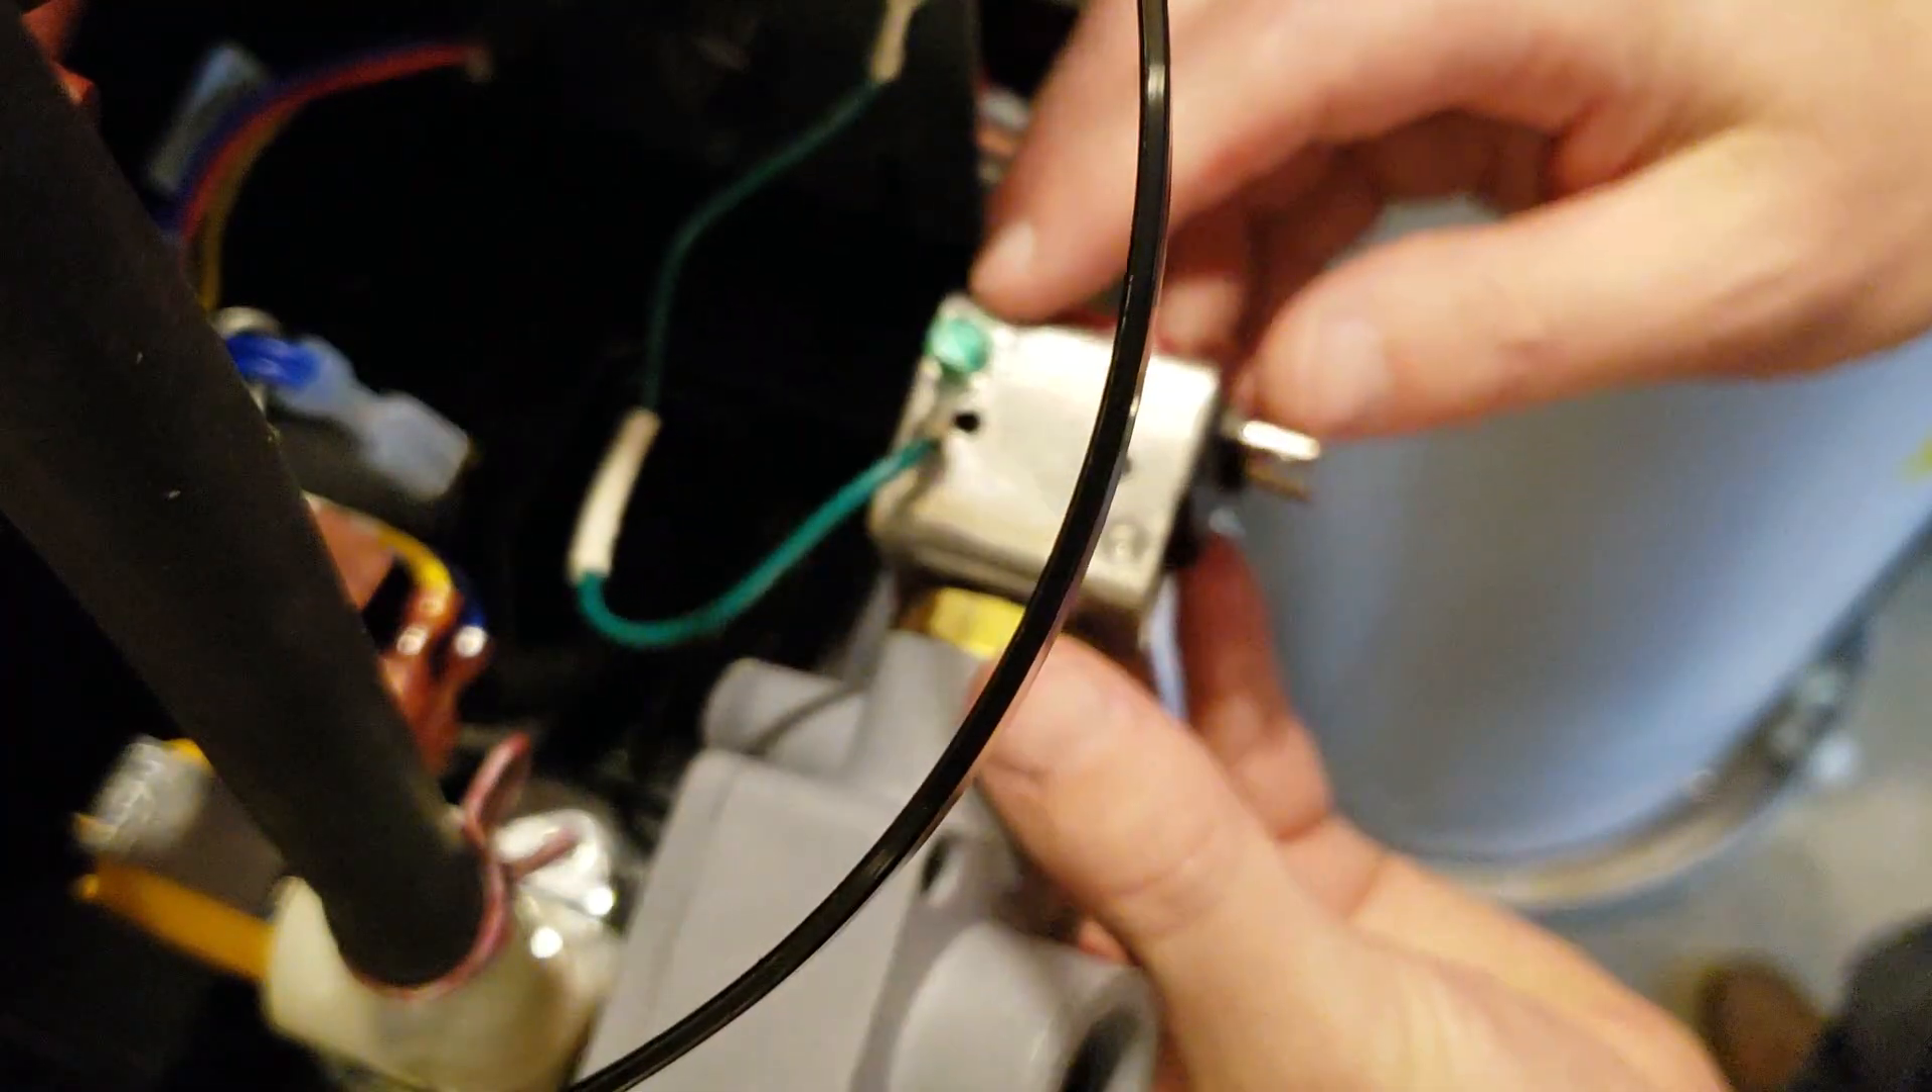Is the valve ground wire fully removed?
No.